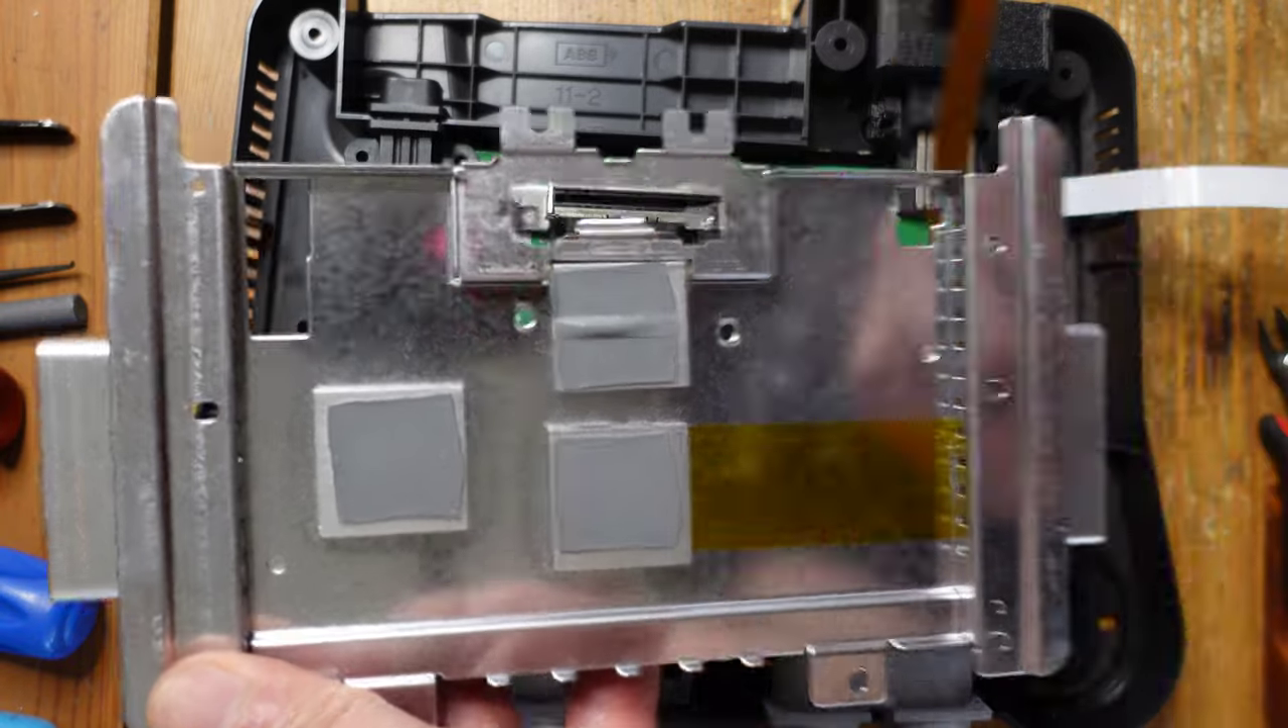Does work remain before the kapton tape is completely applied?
No.